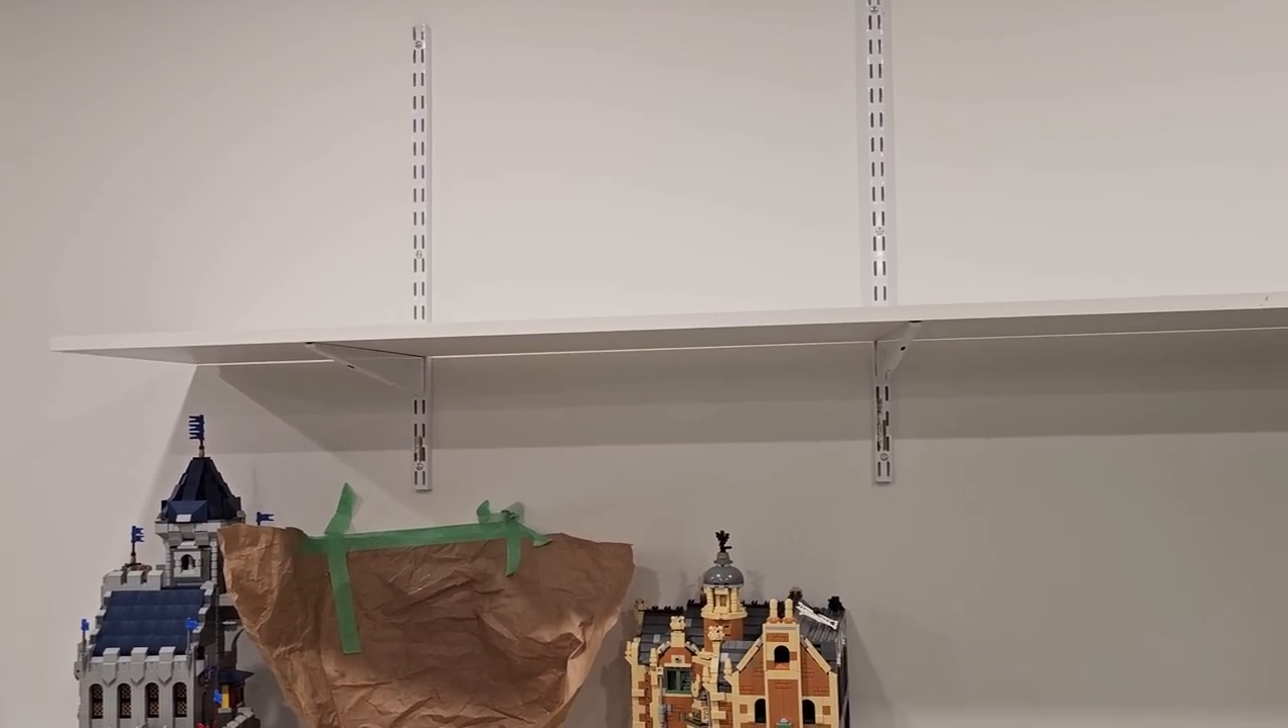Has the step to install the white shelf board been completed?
Yes.